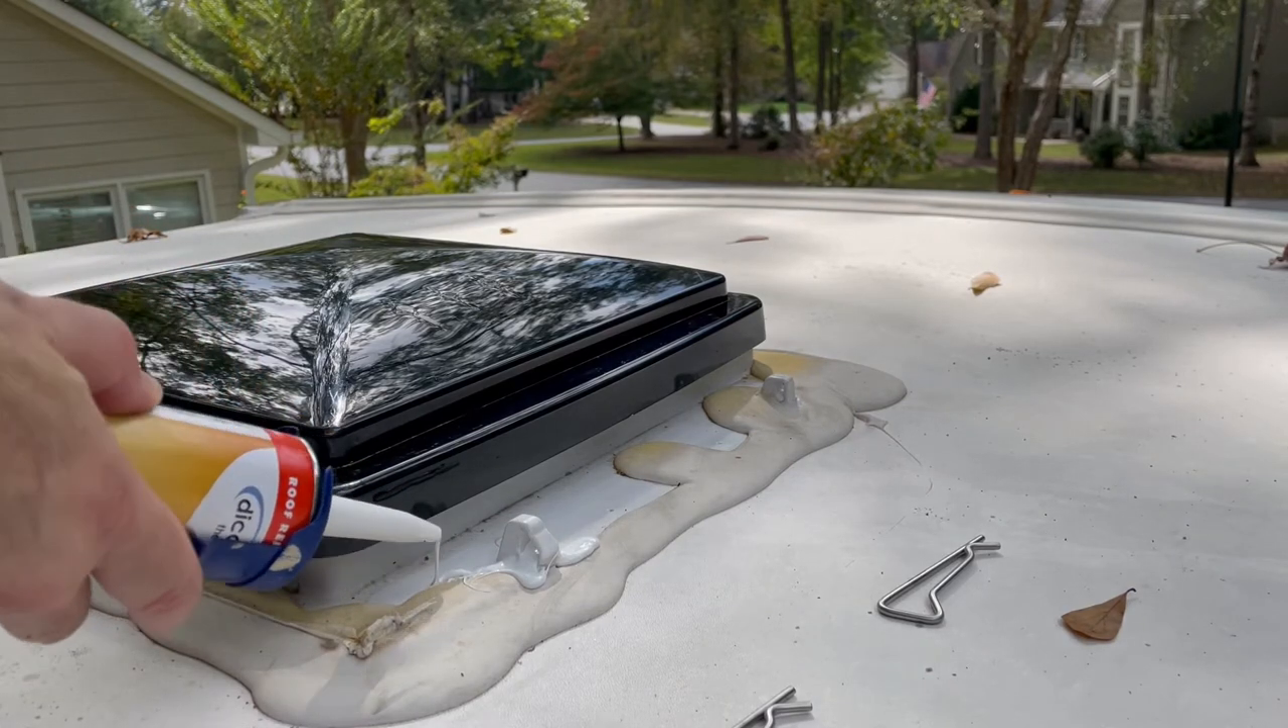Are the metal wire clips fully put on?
No.